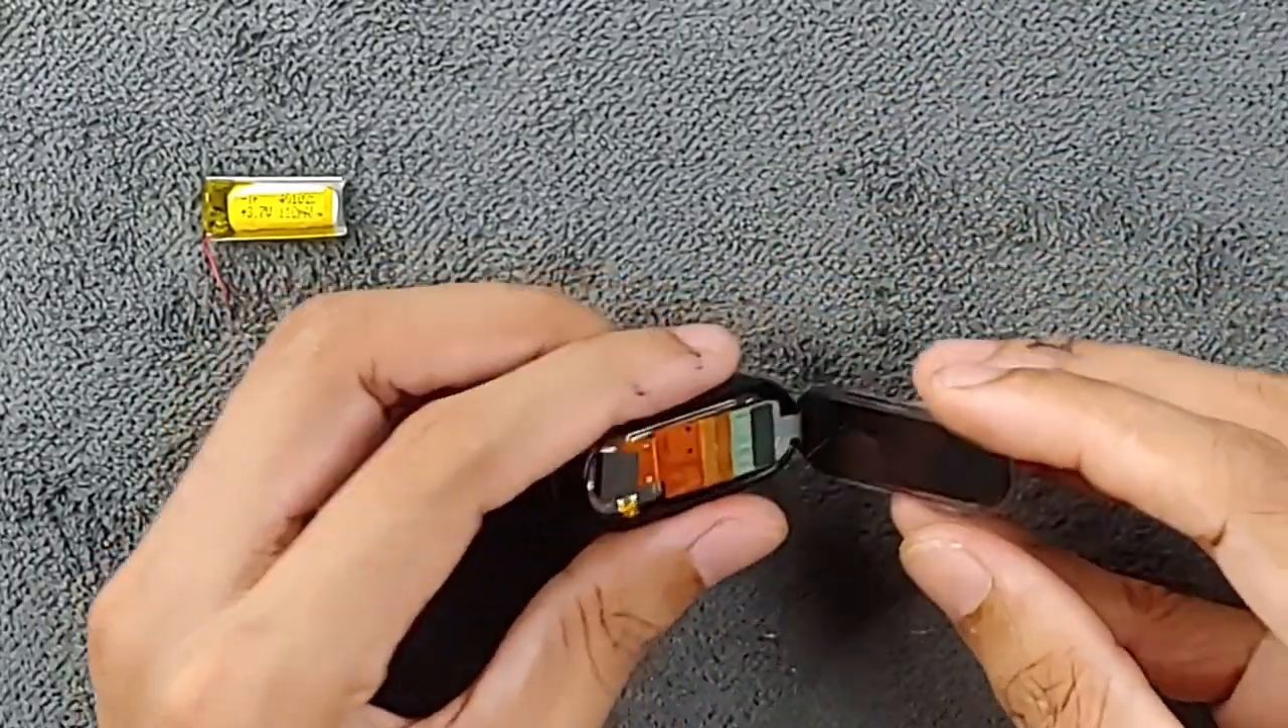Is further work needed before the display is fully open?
No.